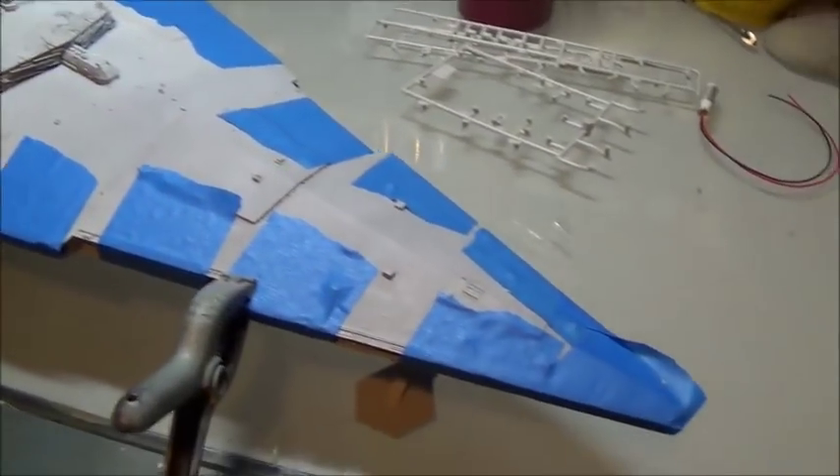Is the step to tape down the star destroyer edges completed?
Yes.